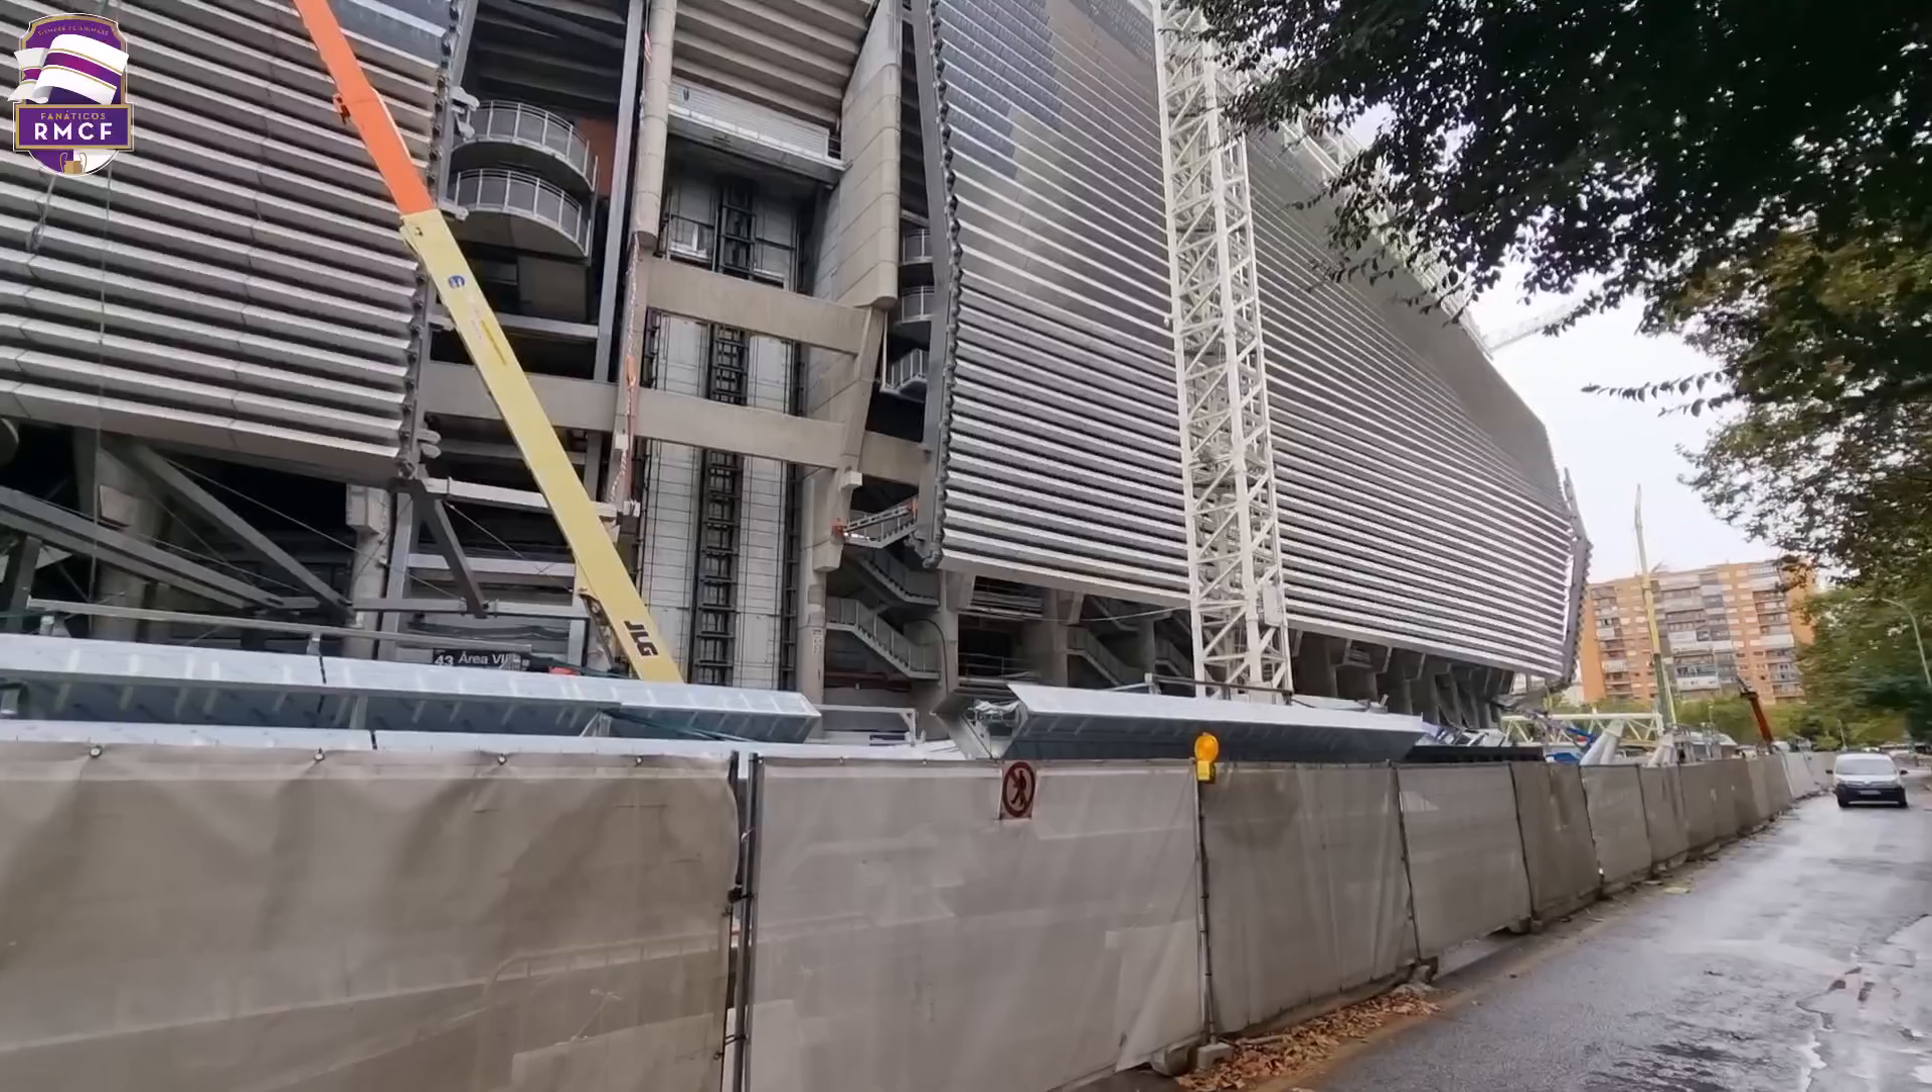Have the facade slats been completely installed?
No.